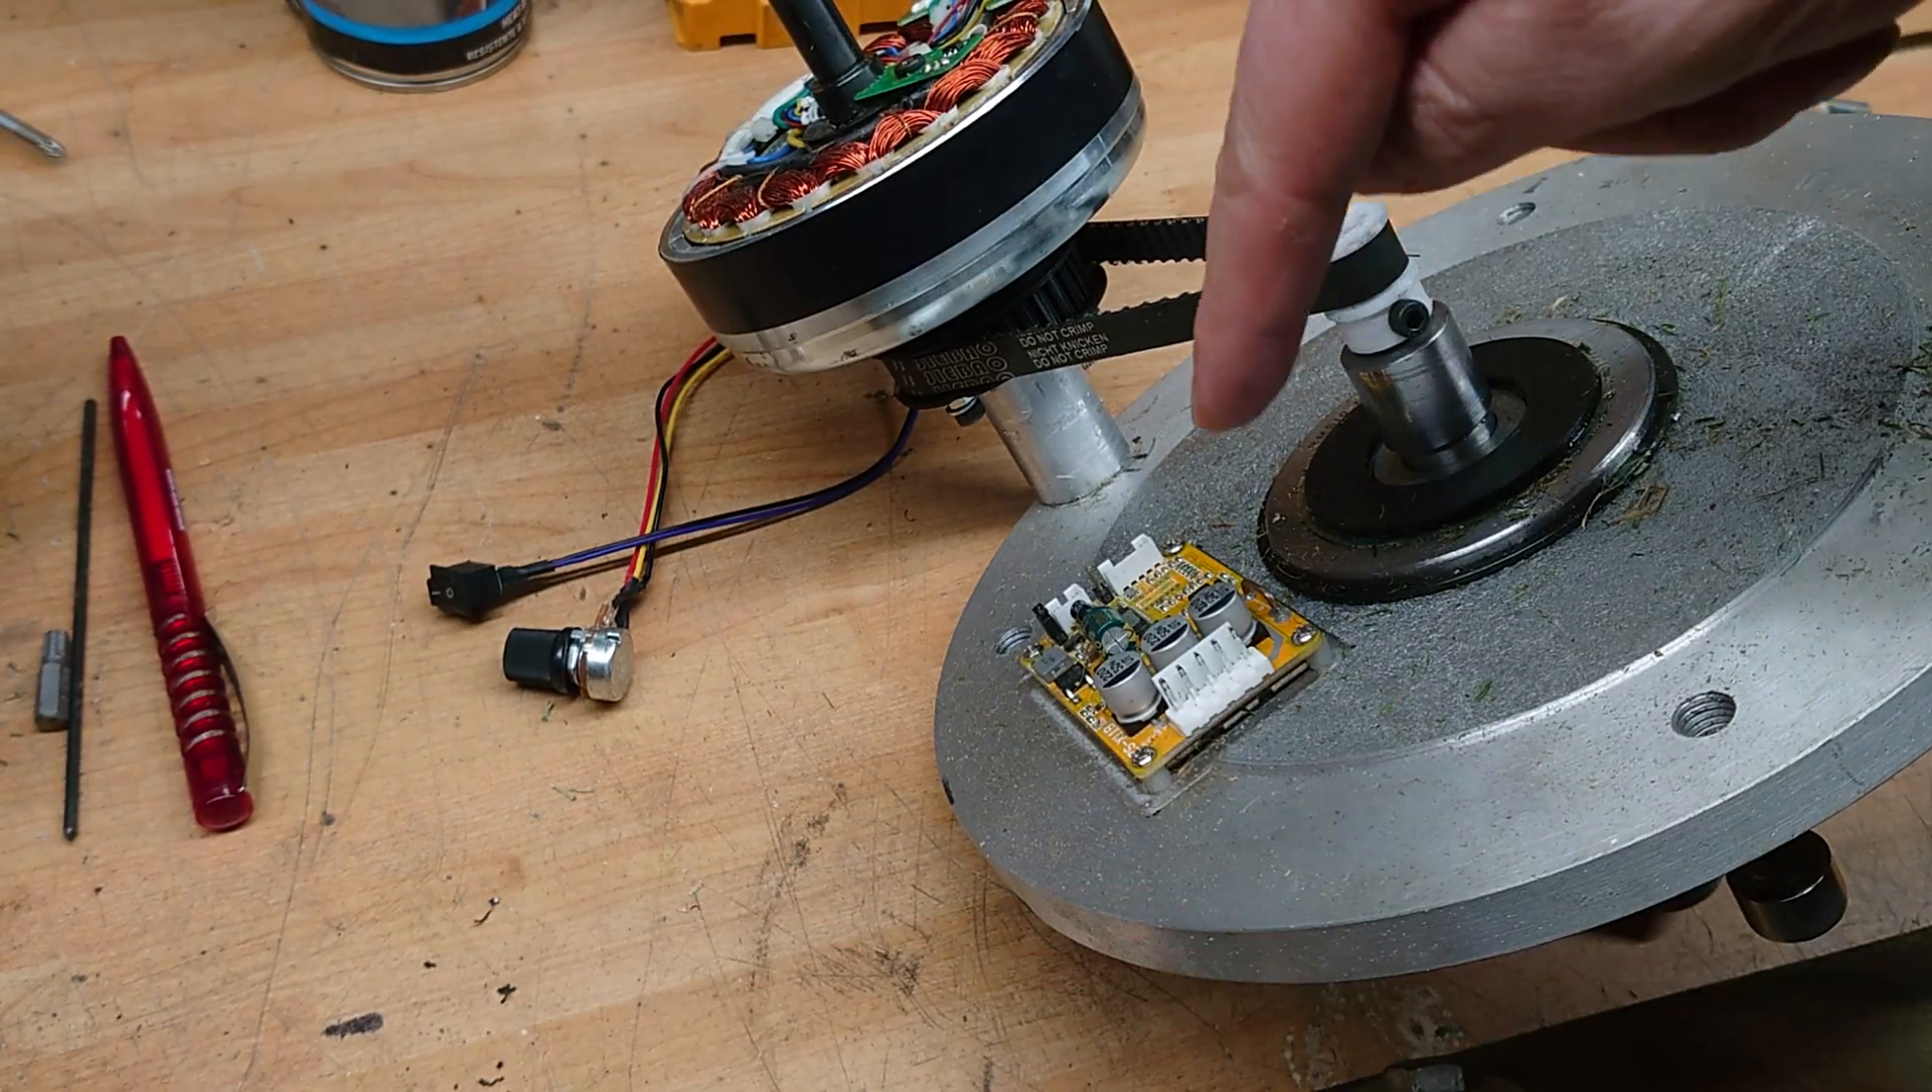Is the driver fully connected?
No.